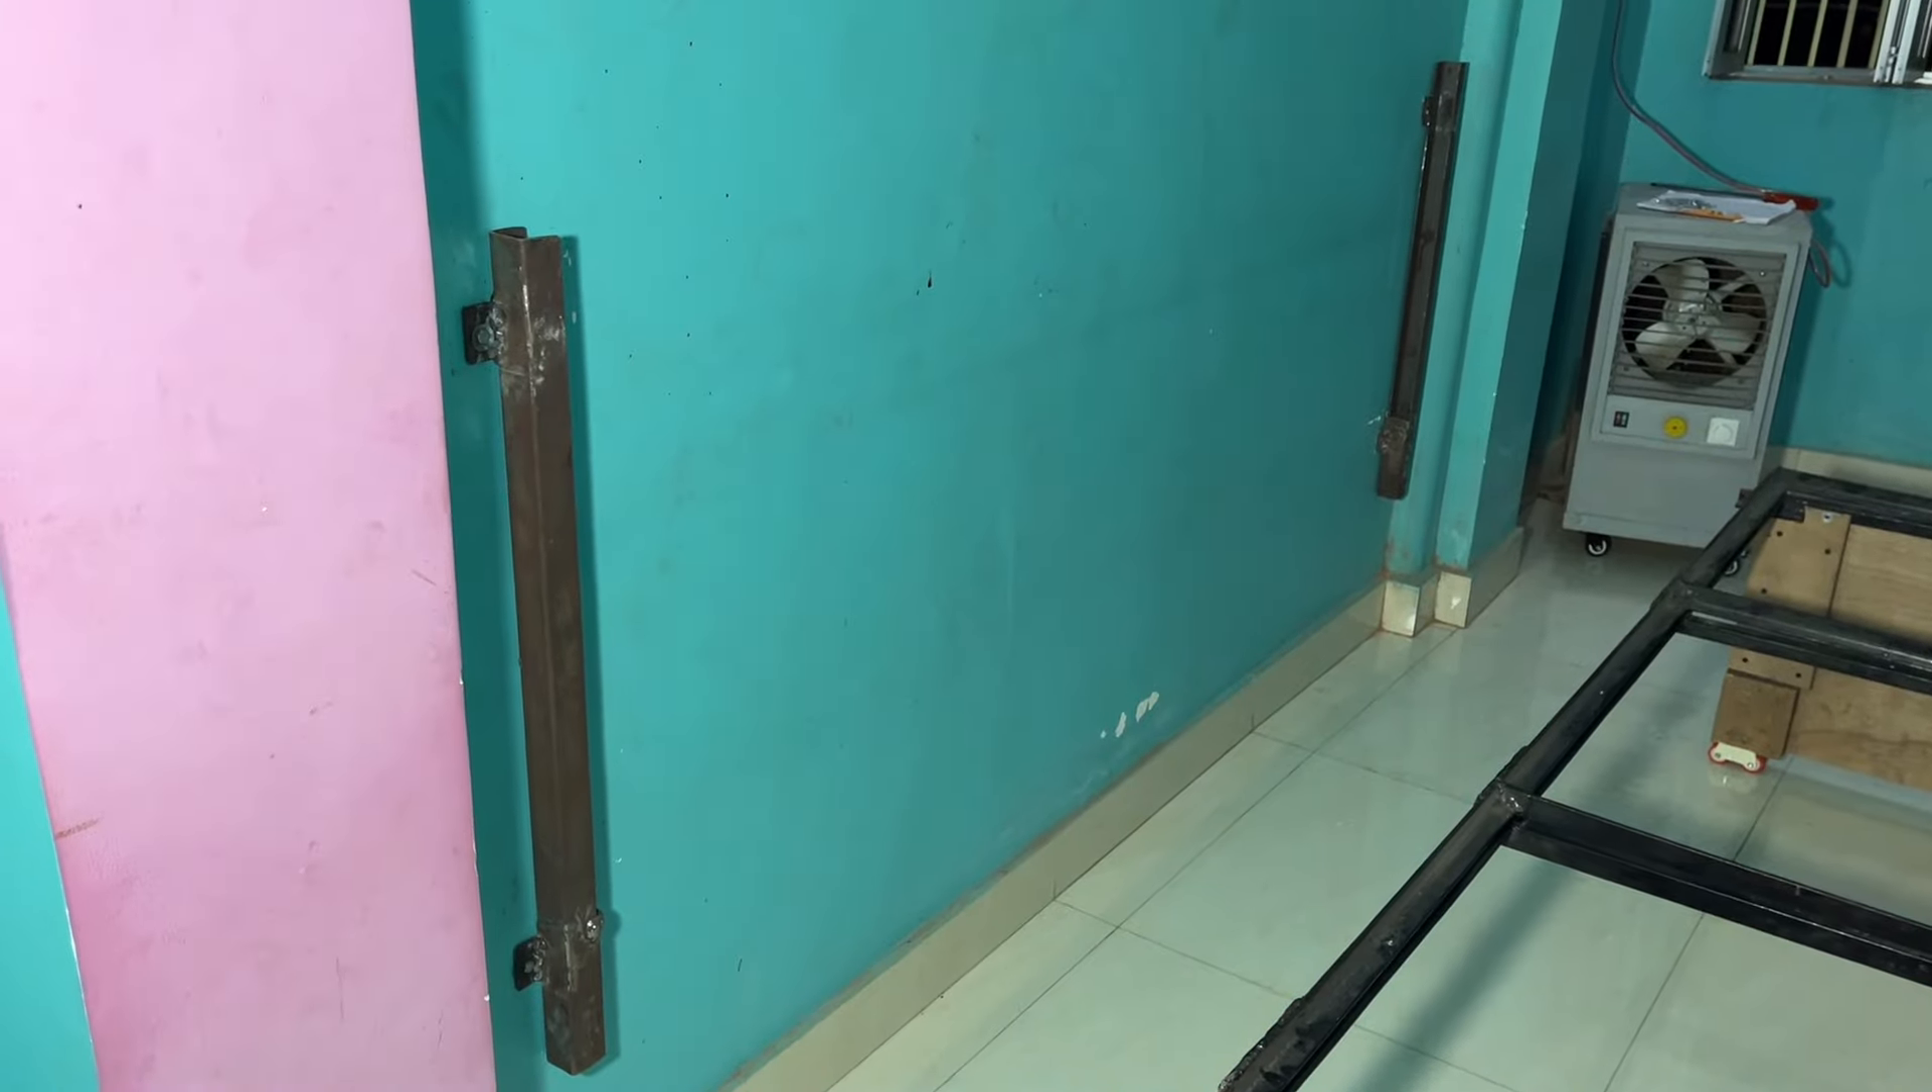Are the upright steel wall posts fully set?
Yes.